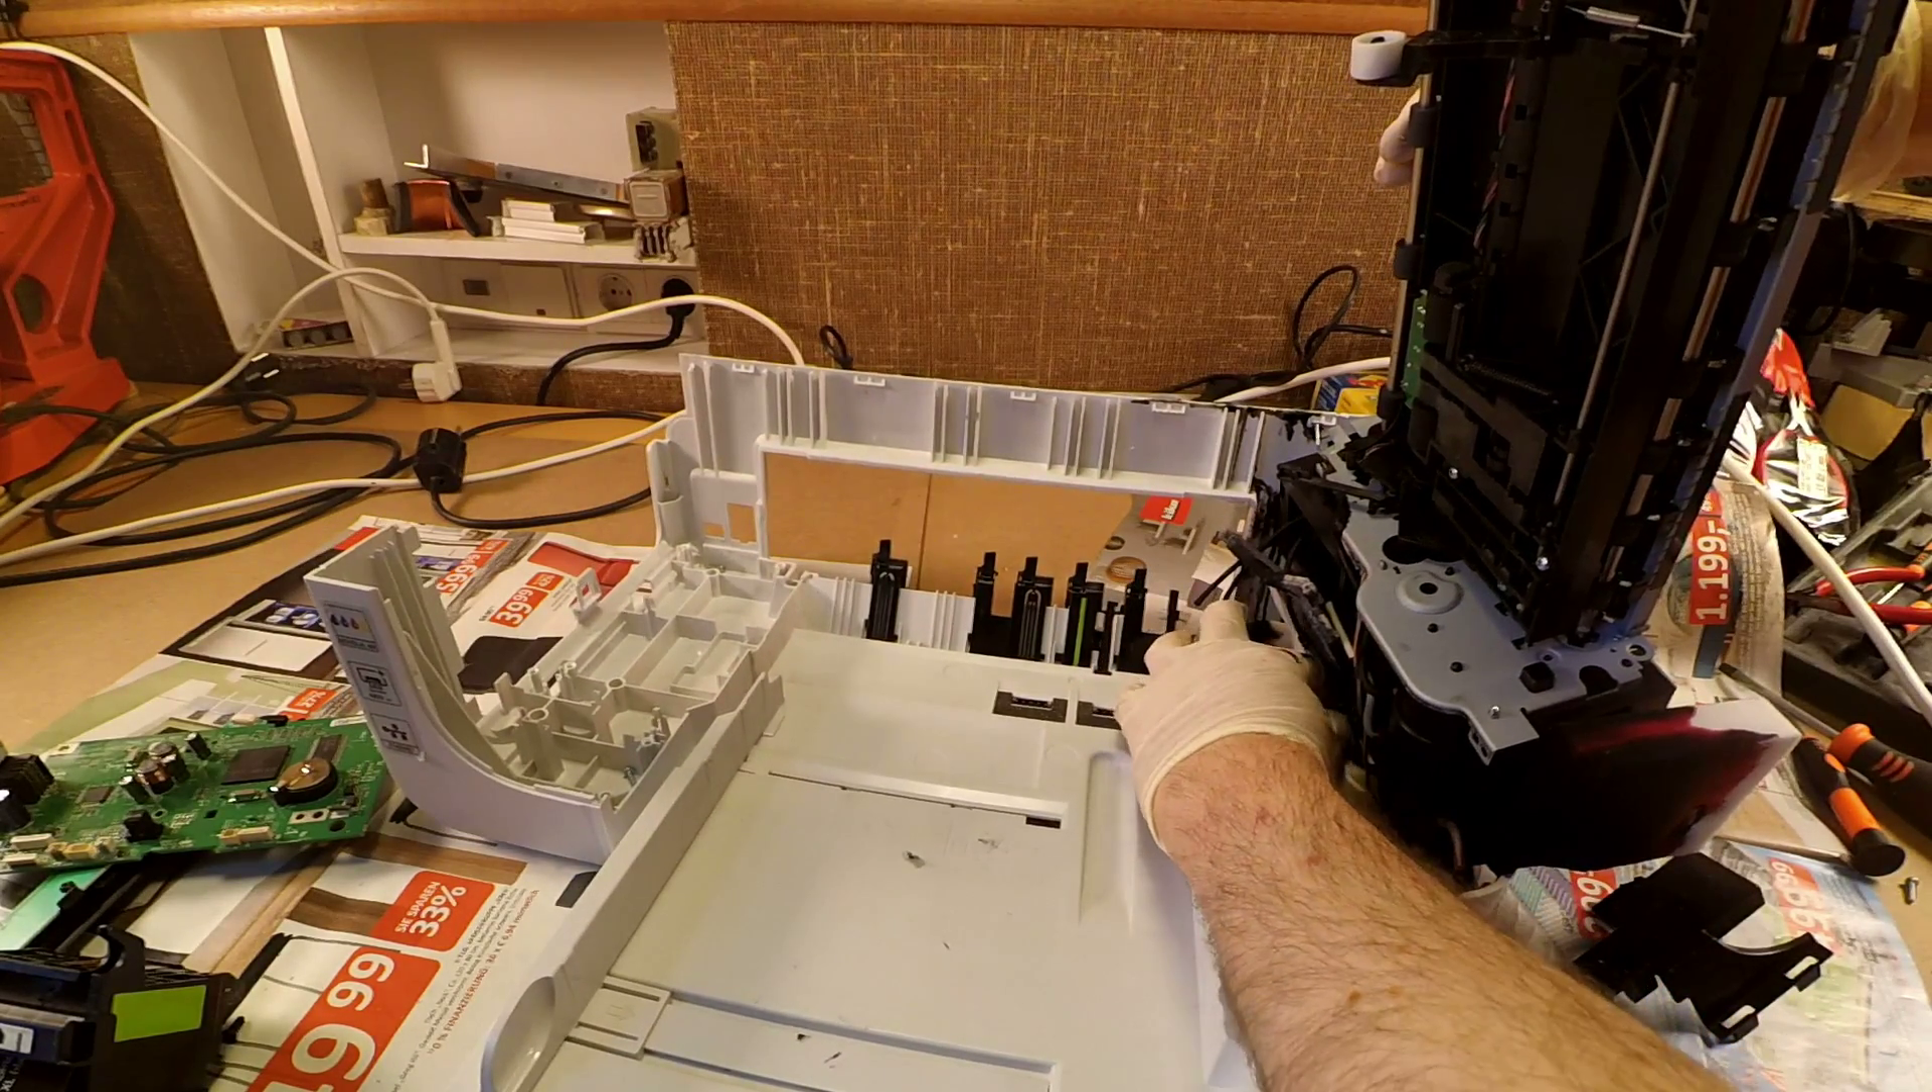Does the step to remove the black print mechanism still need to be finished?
Yes.